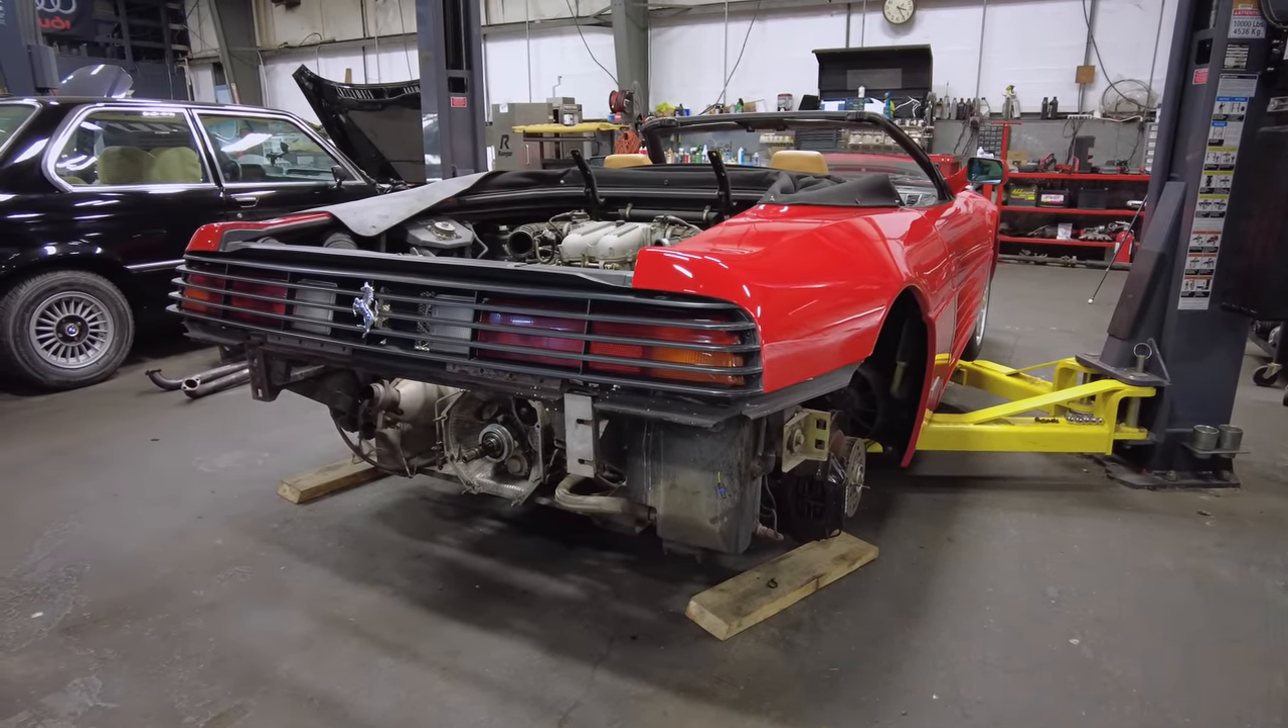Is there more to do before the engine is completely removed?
Yes.